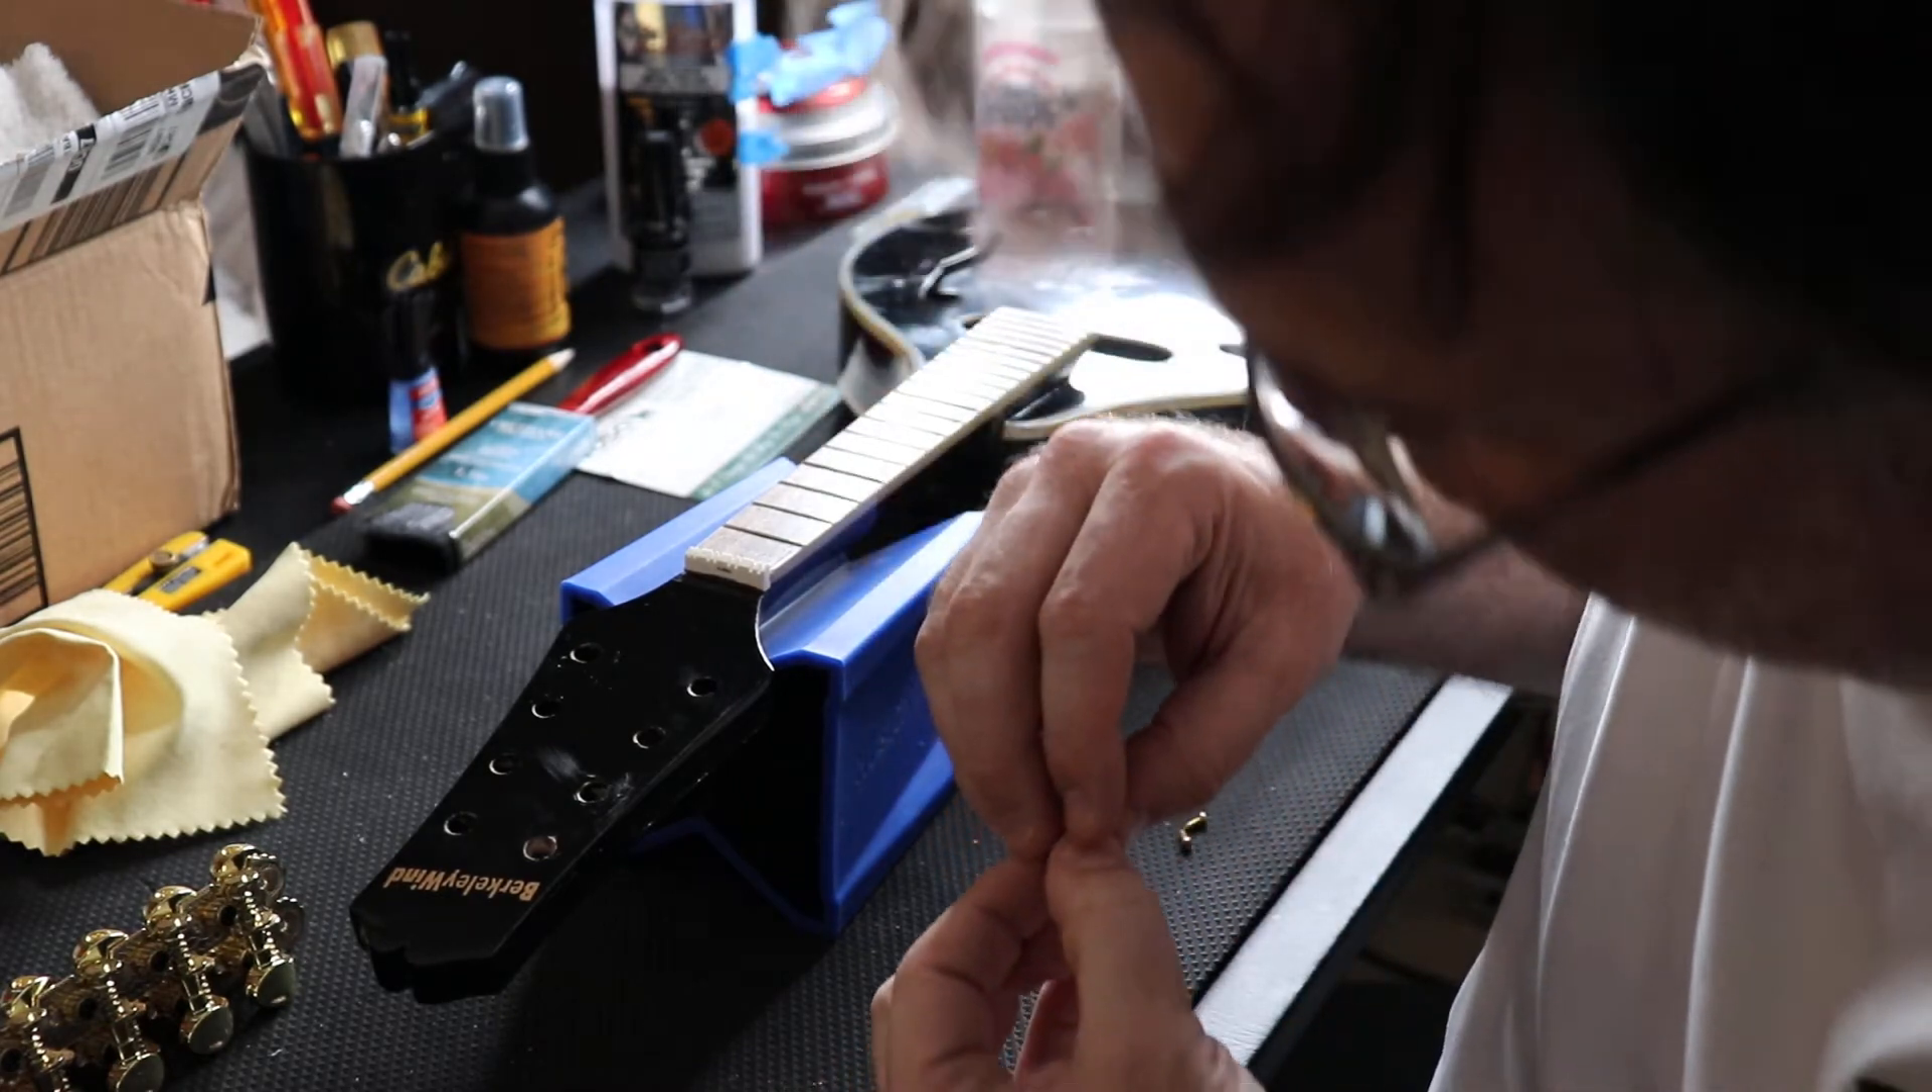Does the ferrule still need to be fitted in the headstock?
Yes.